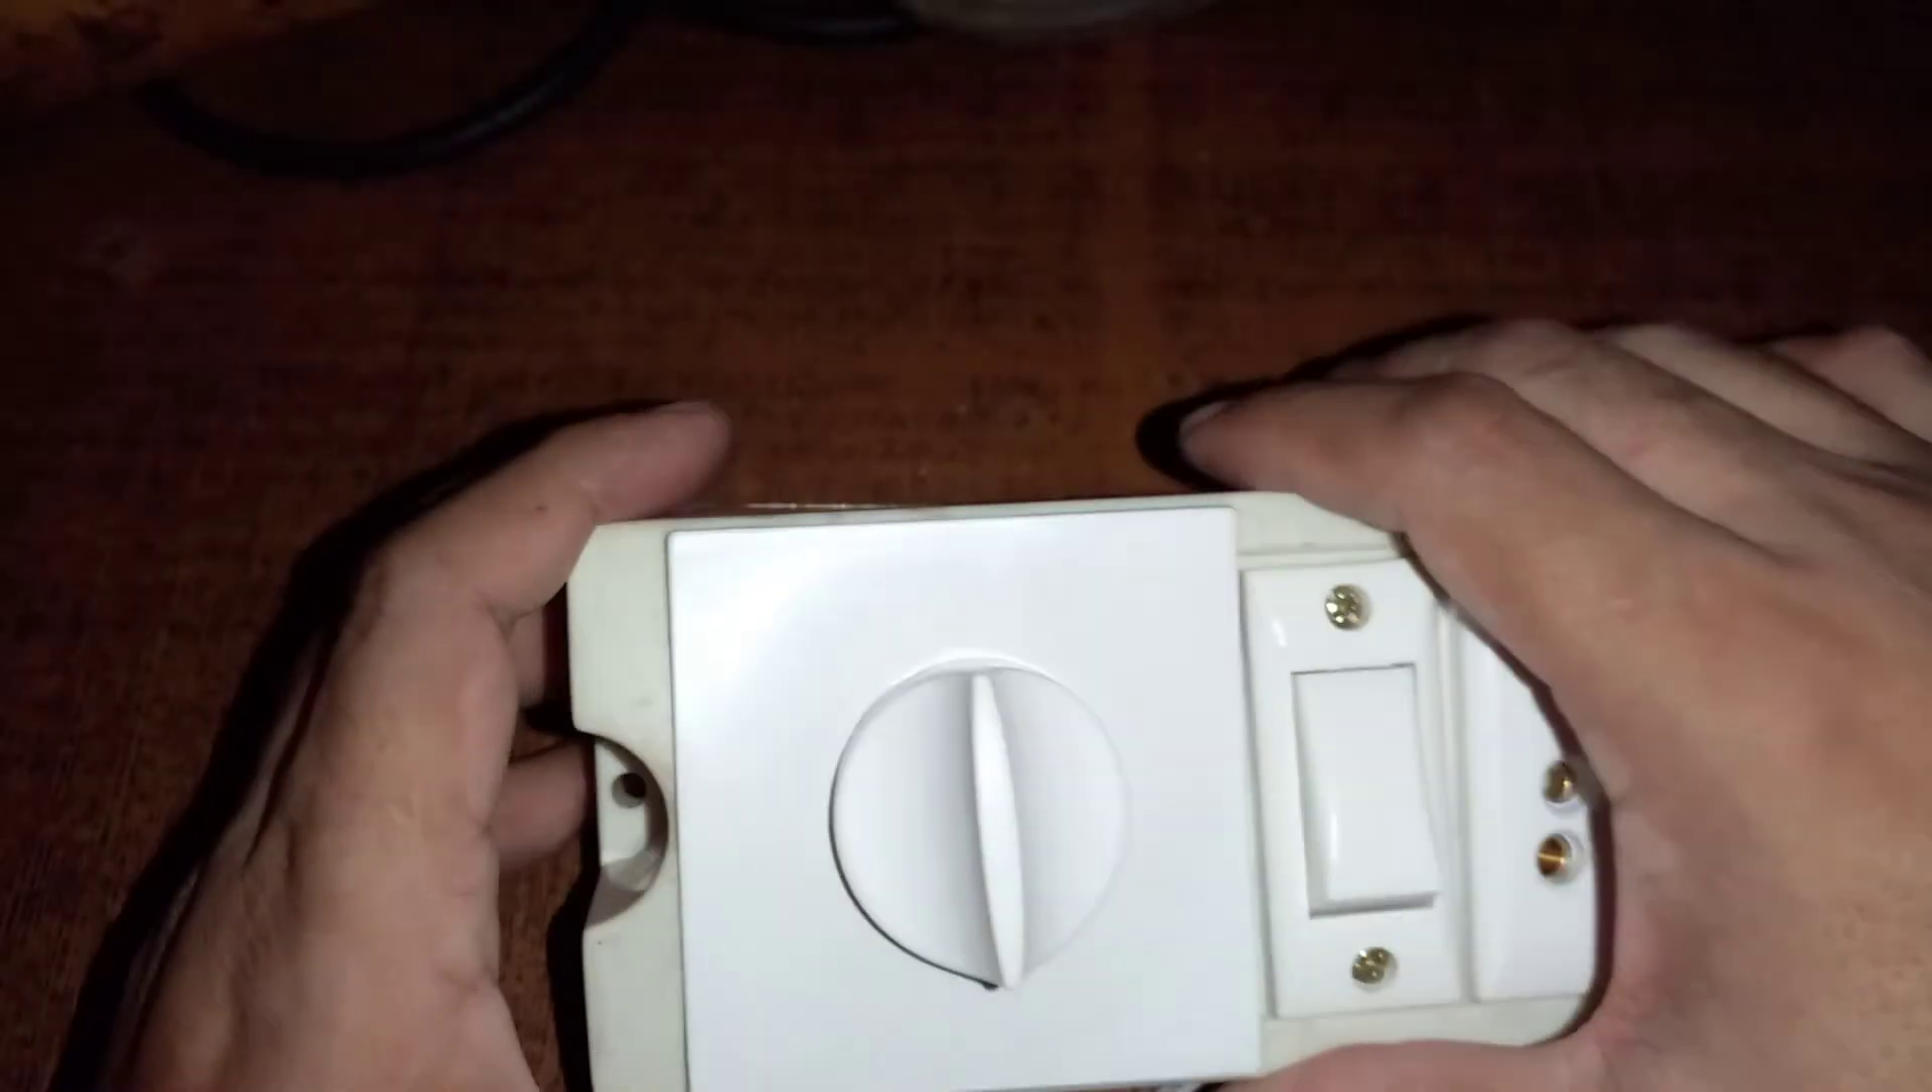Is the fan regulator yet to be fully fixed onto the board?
No.